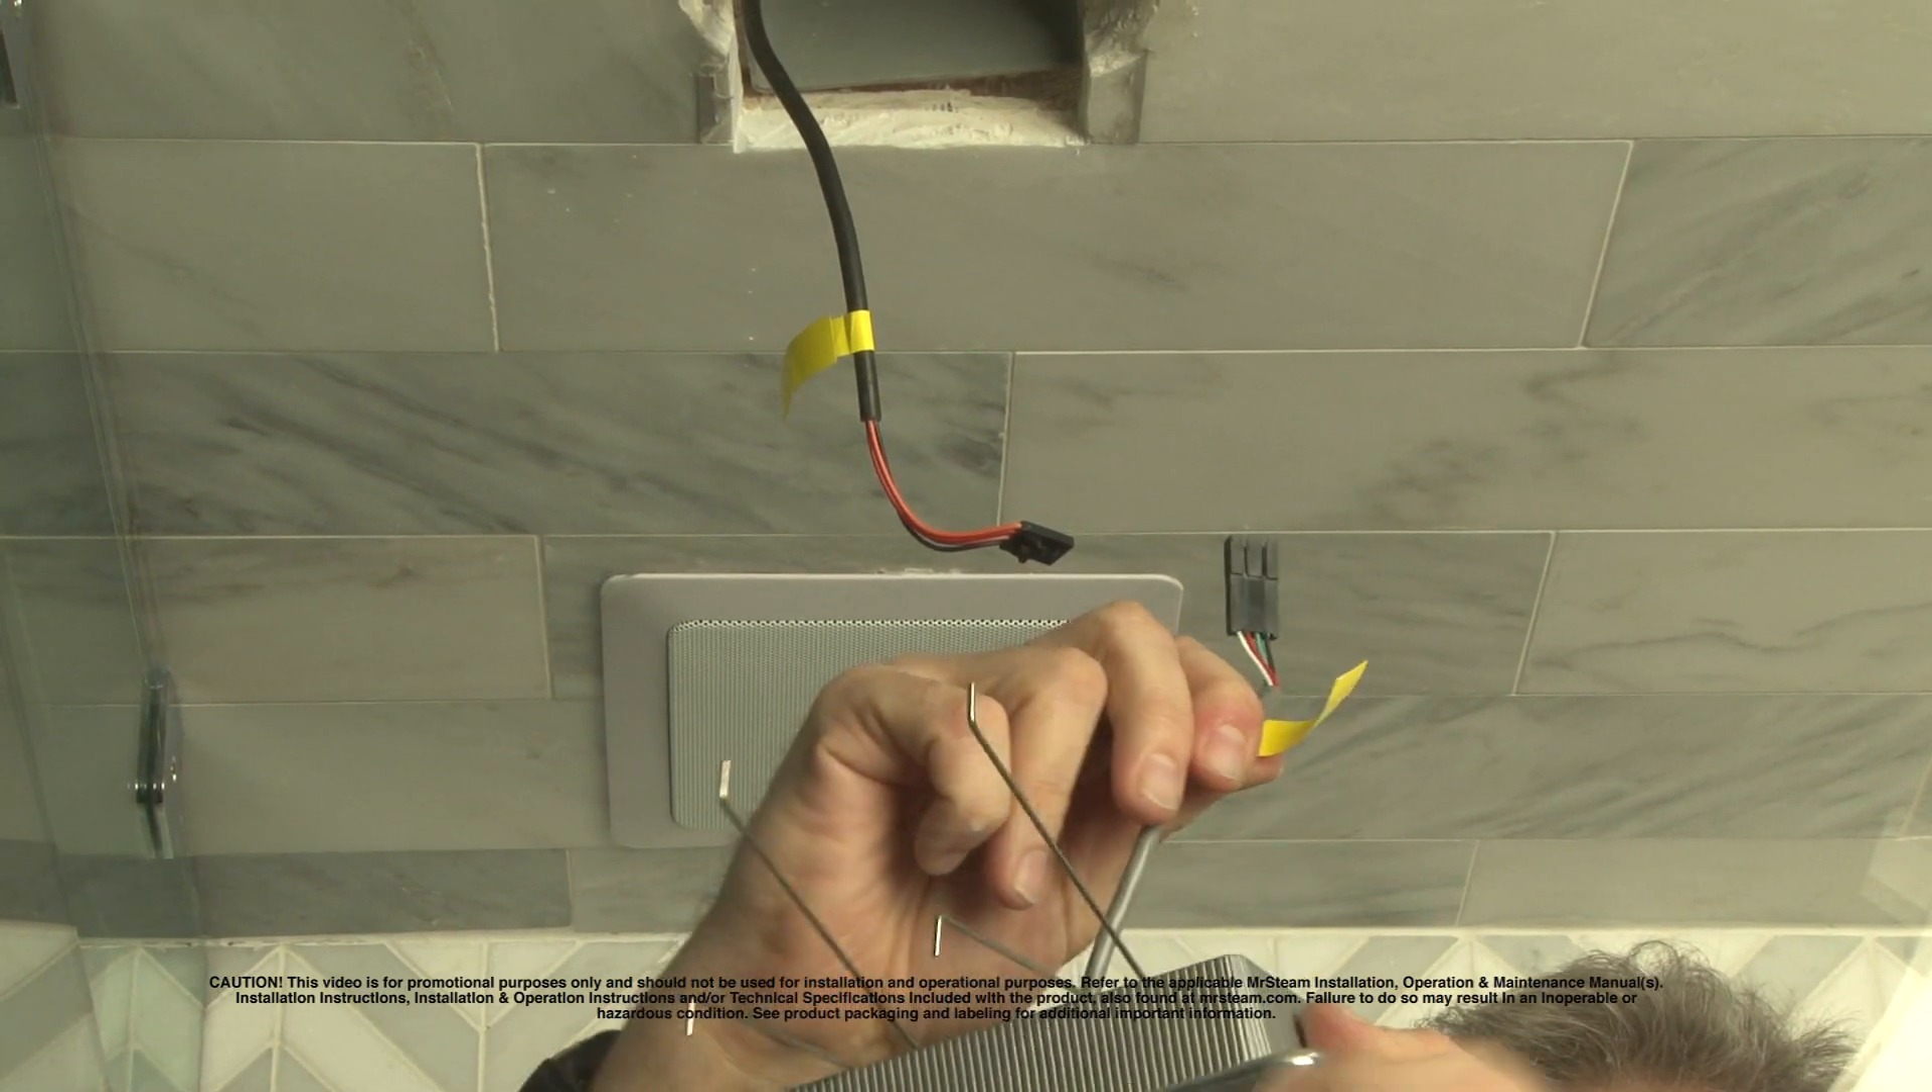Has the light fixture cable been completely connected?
No.